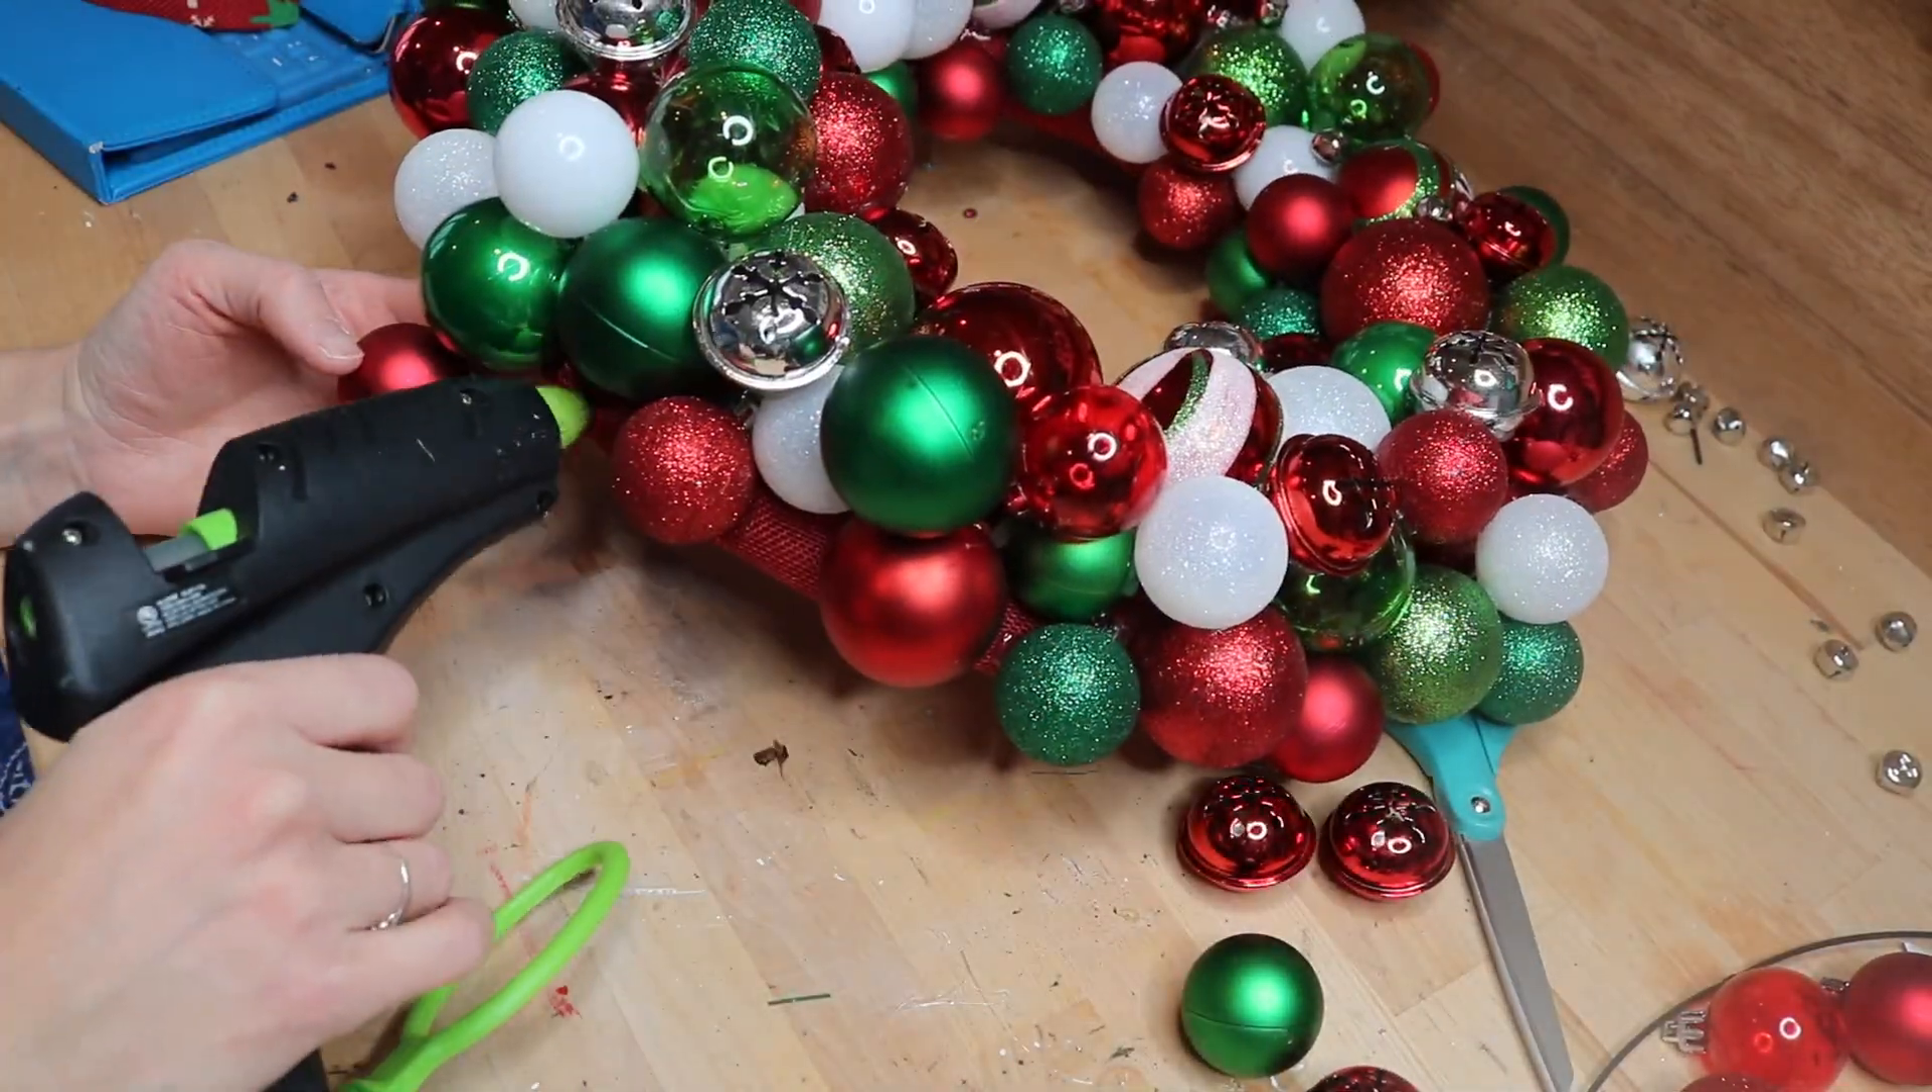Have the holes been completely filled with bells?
No.